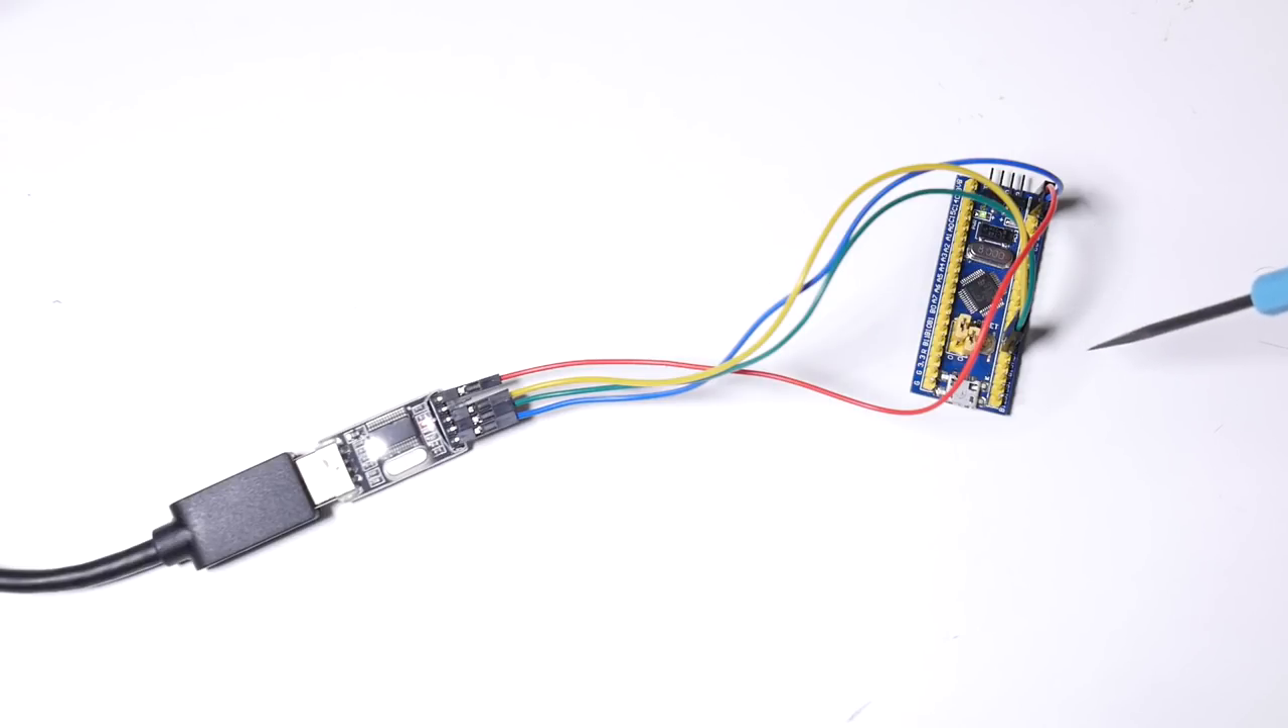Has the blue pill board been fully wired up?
Yes.